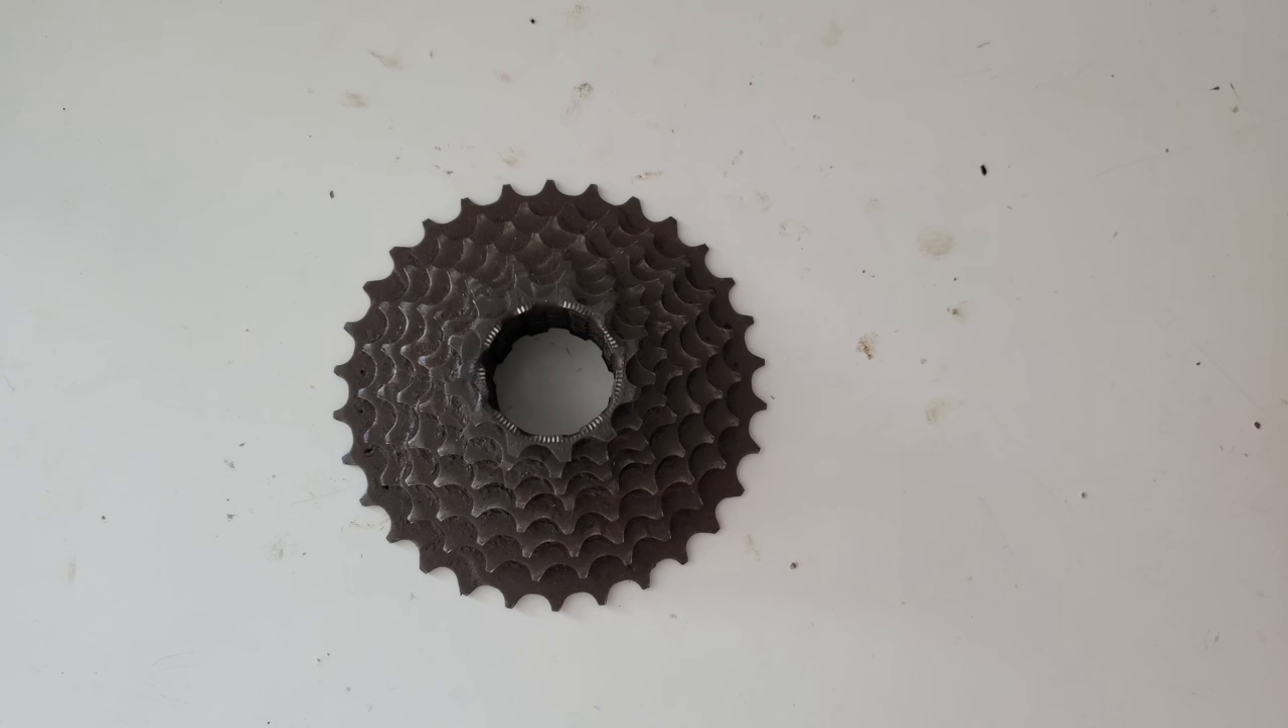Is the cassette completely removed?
Yes.